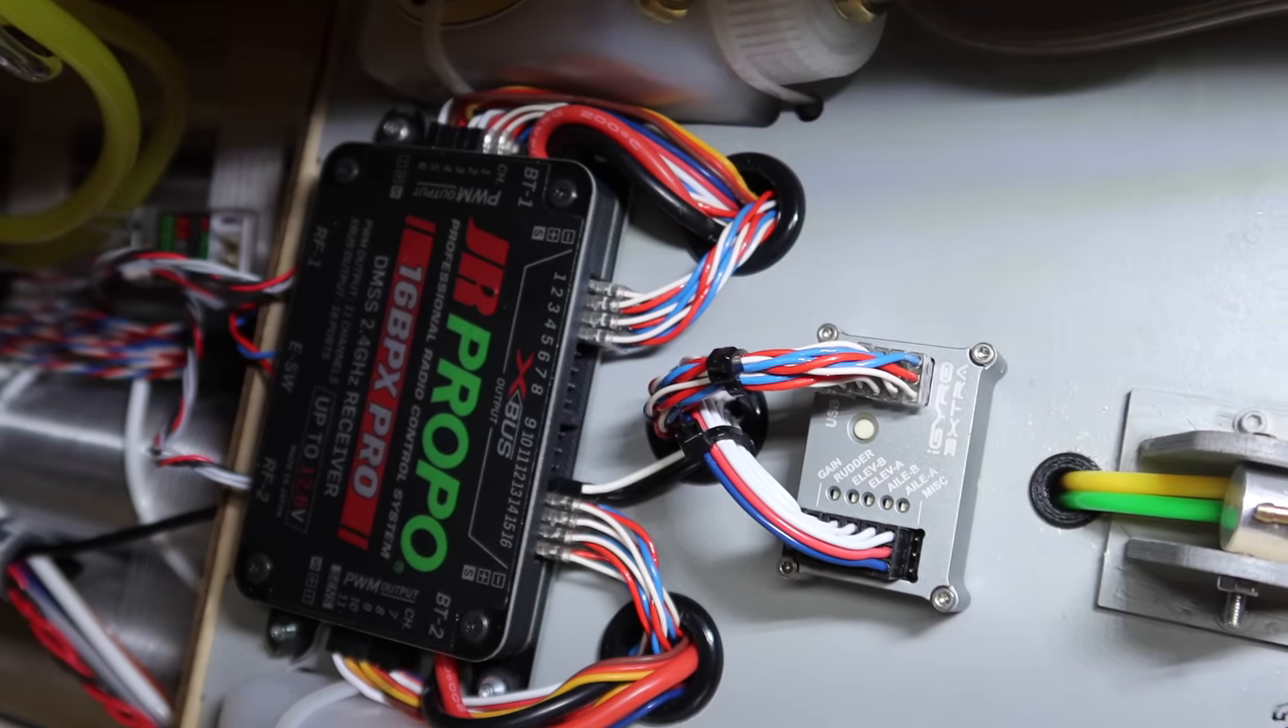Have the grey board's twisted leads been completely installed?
Yes.